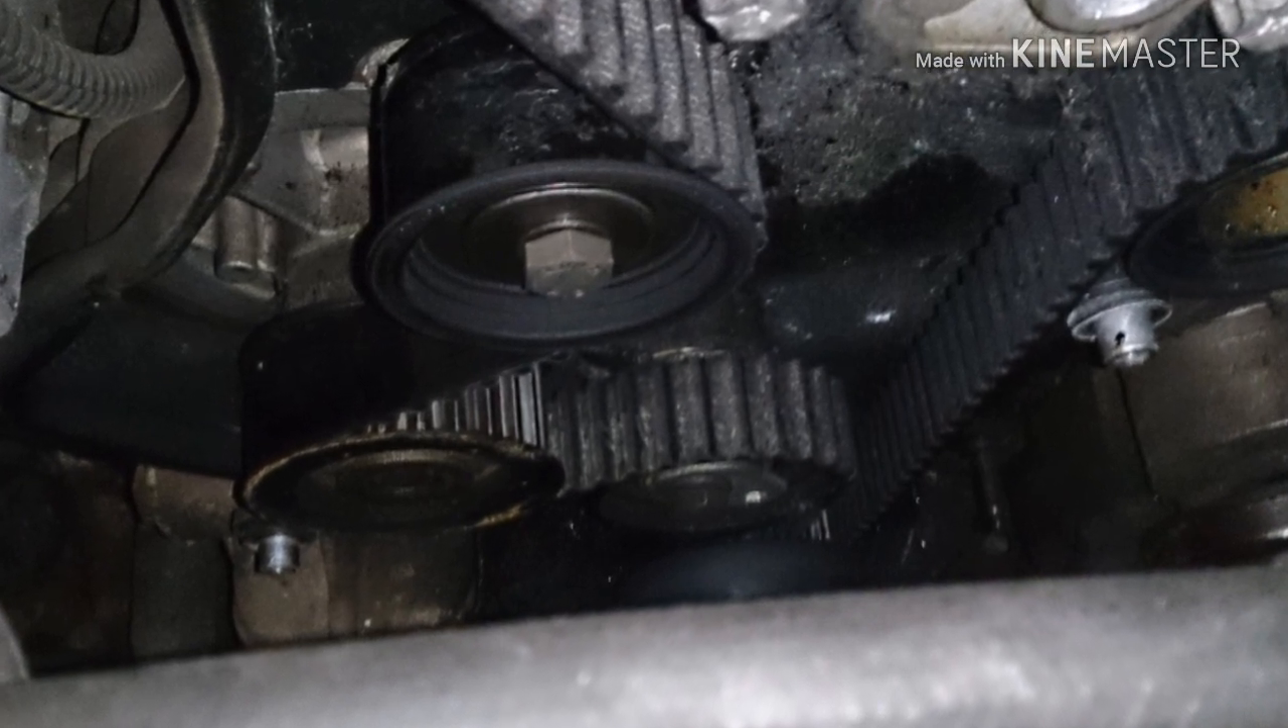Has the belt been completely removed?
No.